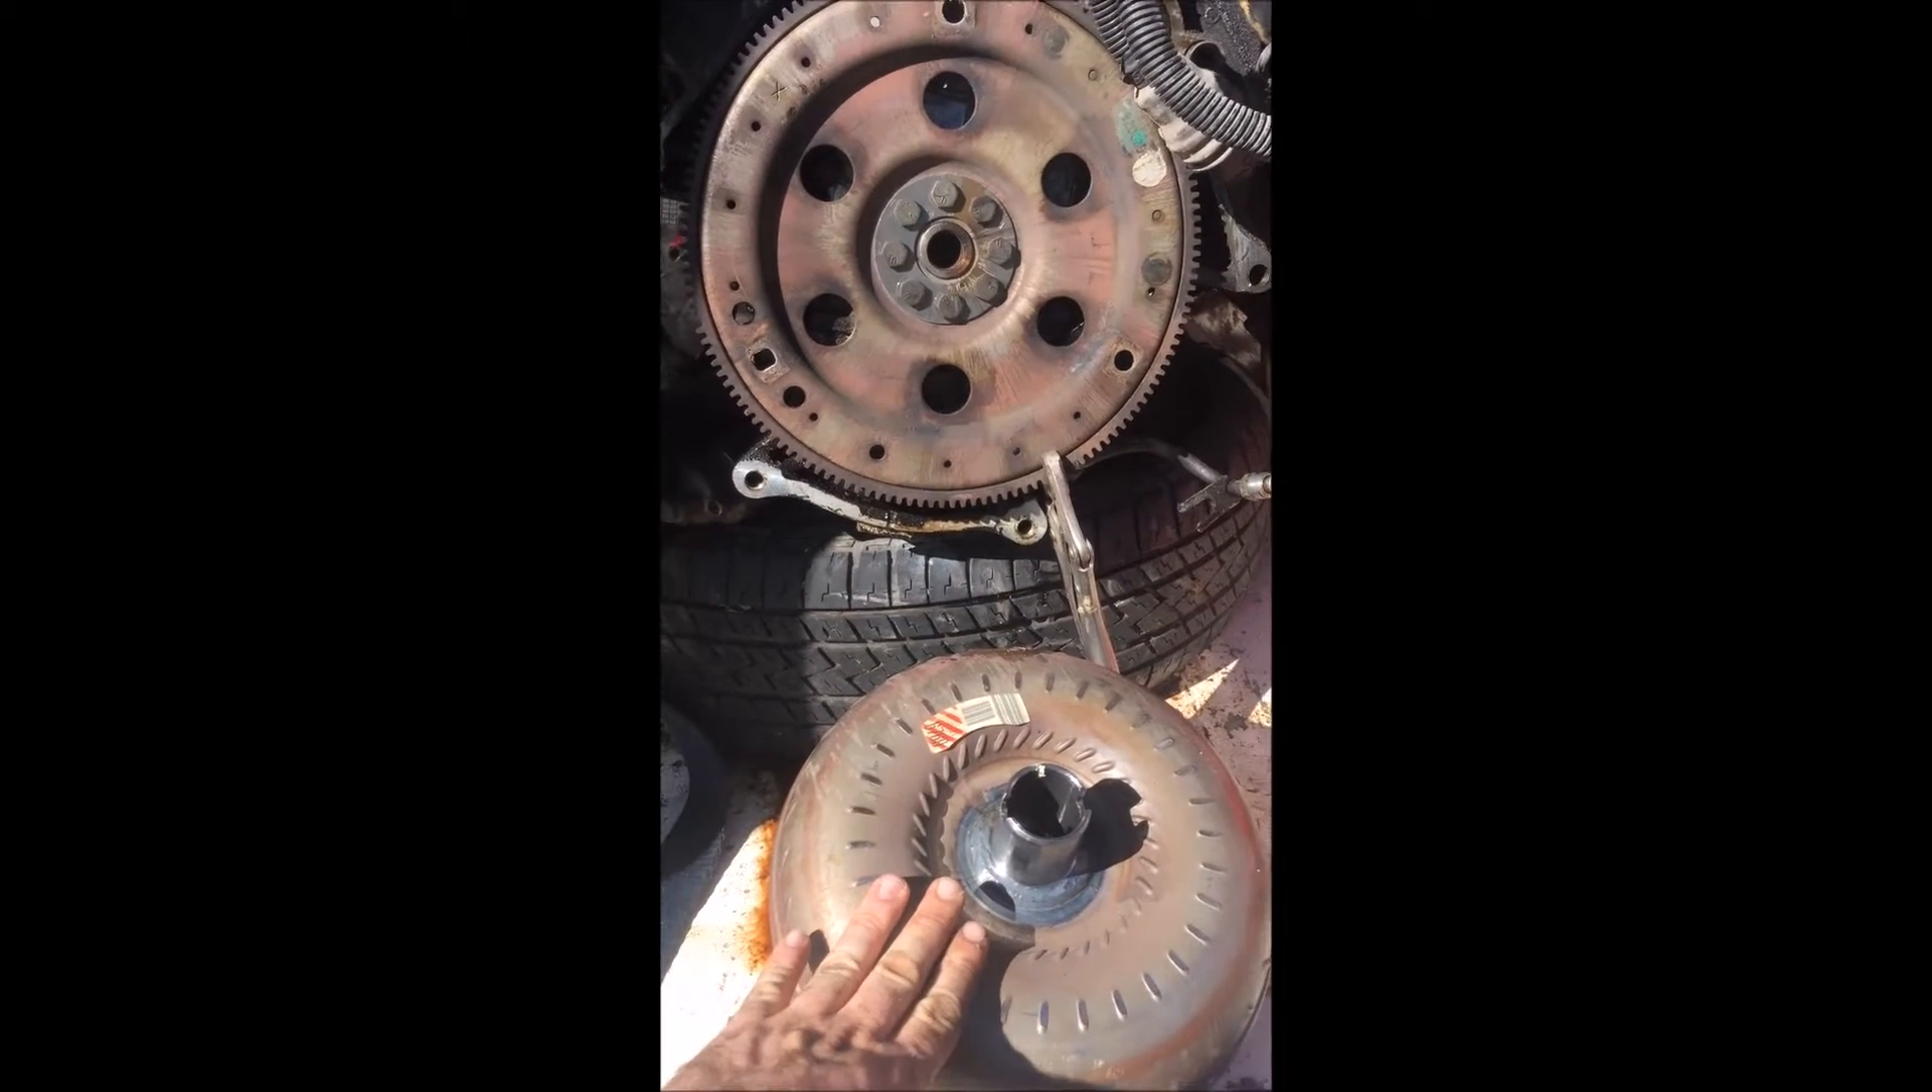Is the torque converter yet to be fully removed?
No.